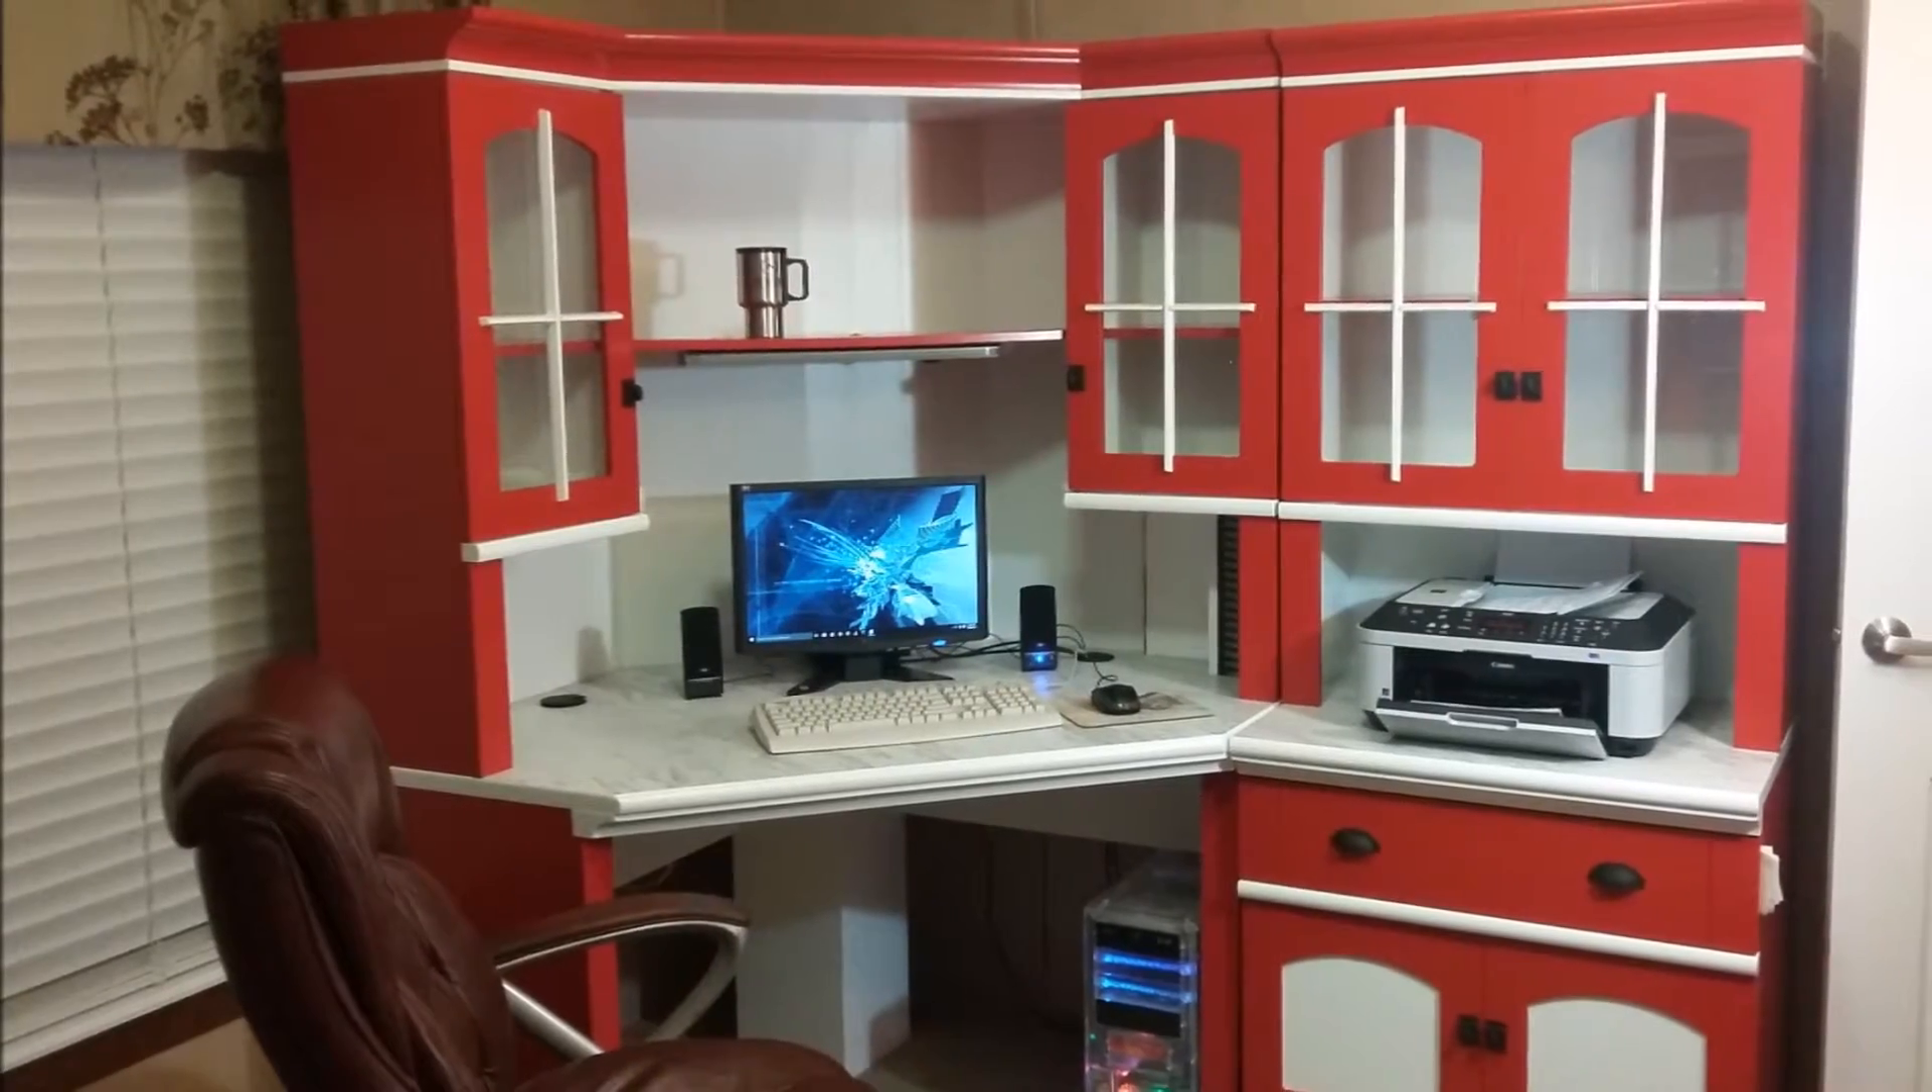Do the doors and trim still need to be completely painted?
No.